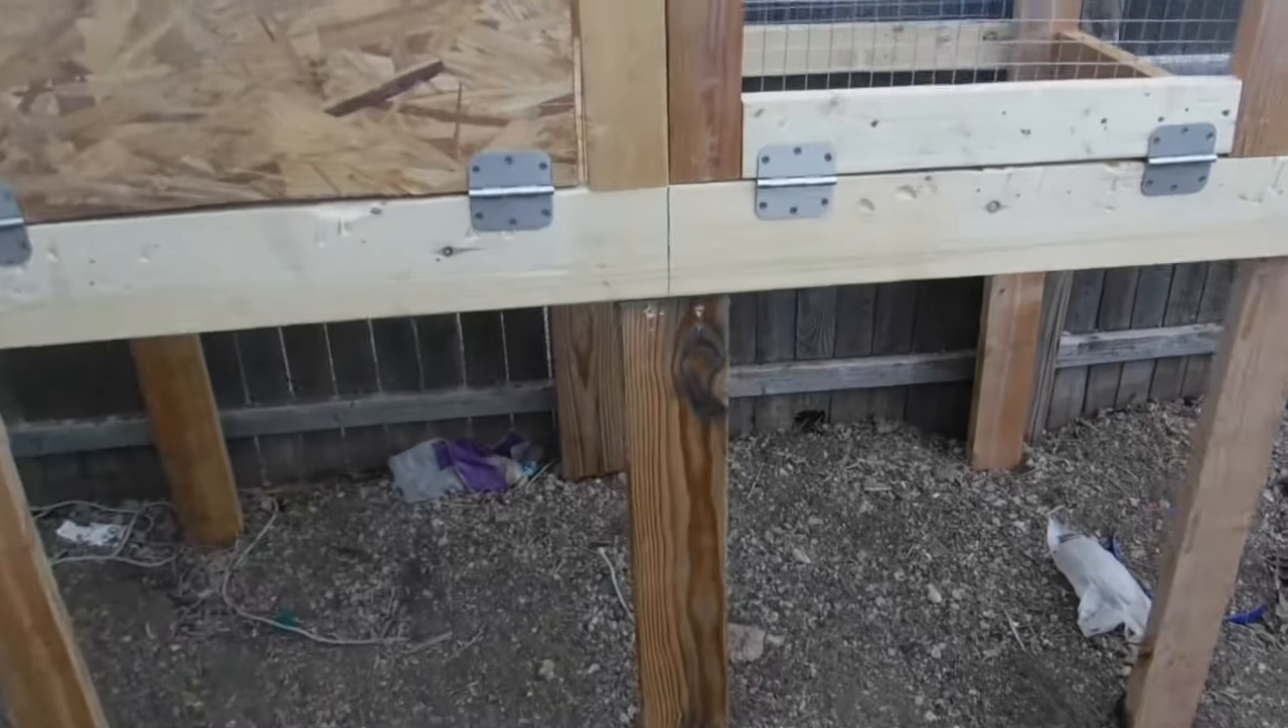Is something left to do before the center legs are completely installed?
No.